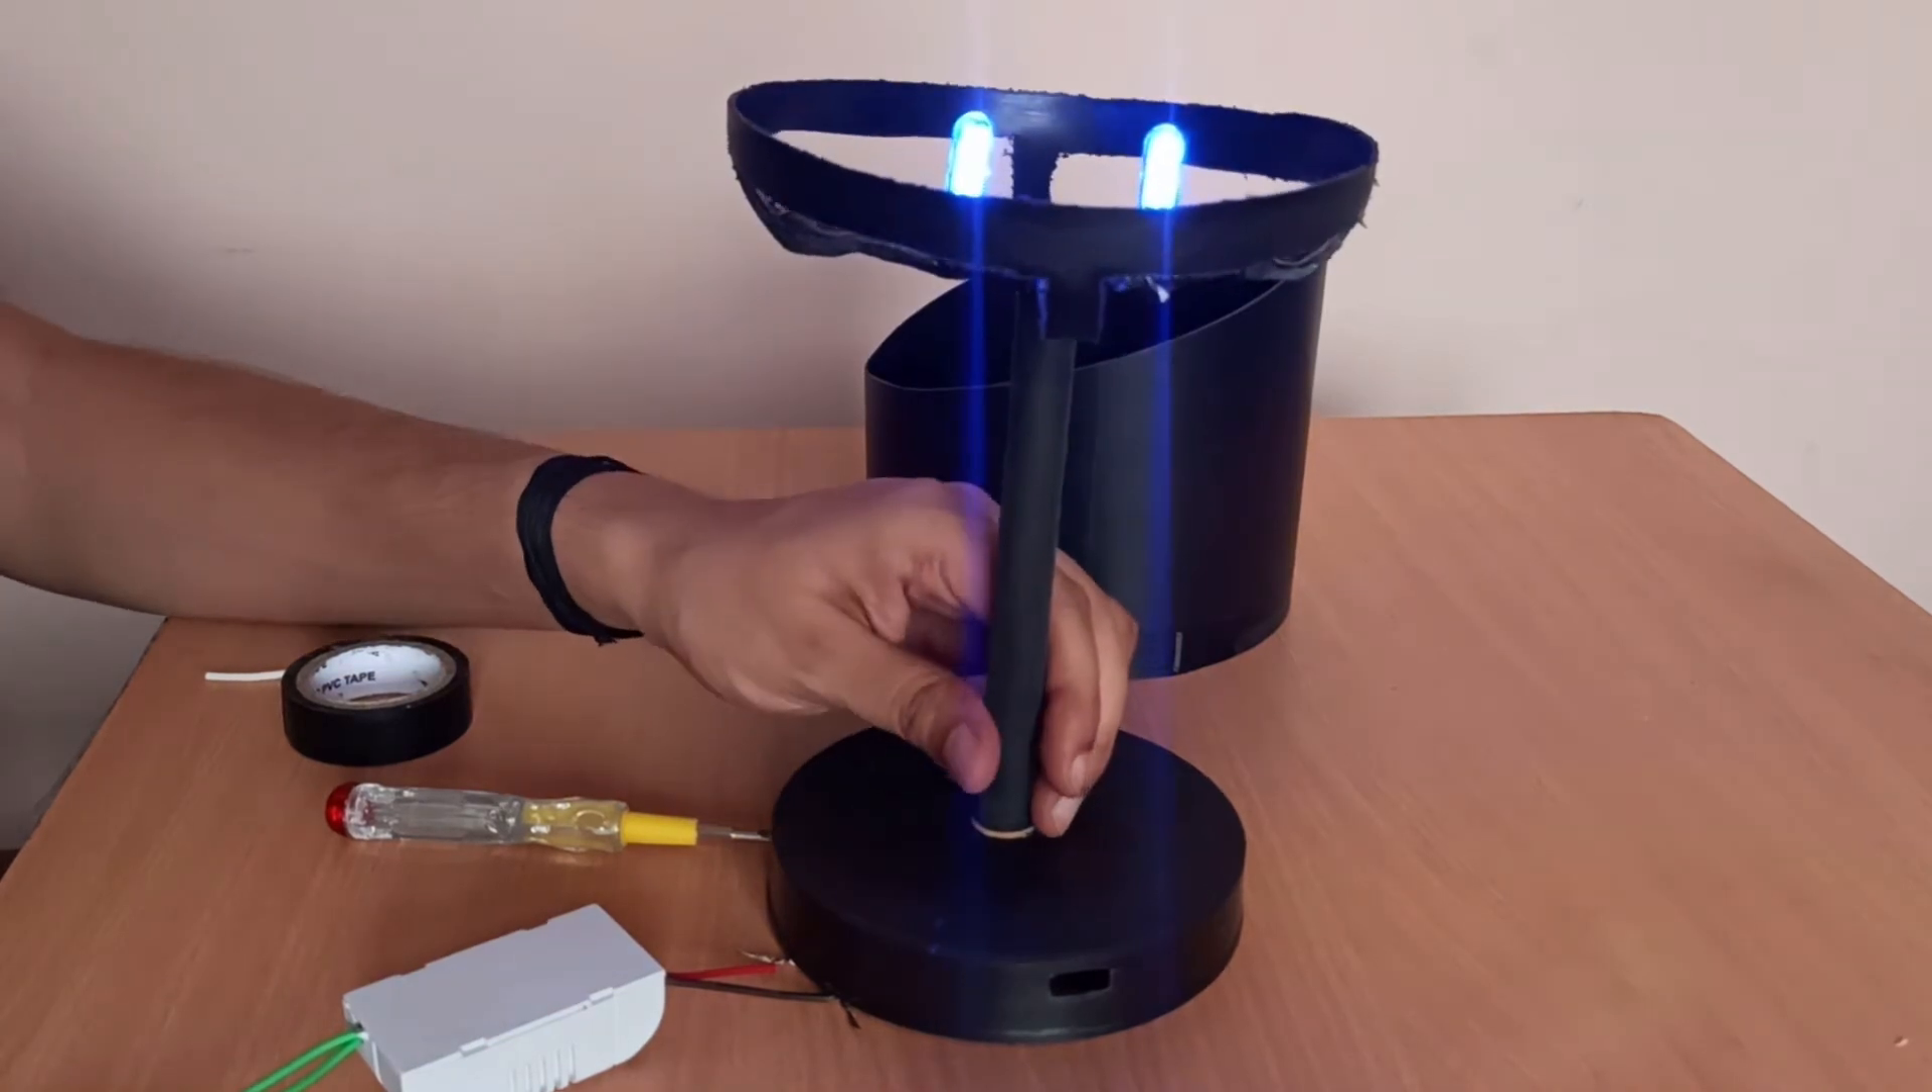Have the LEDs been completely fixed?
Yes.